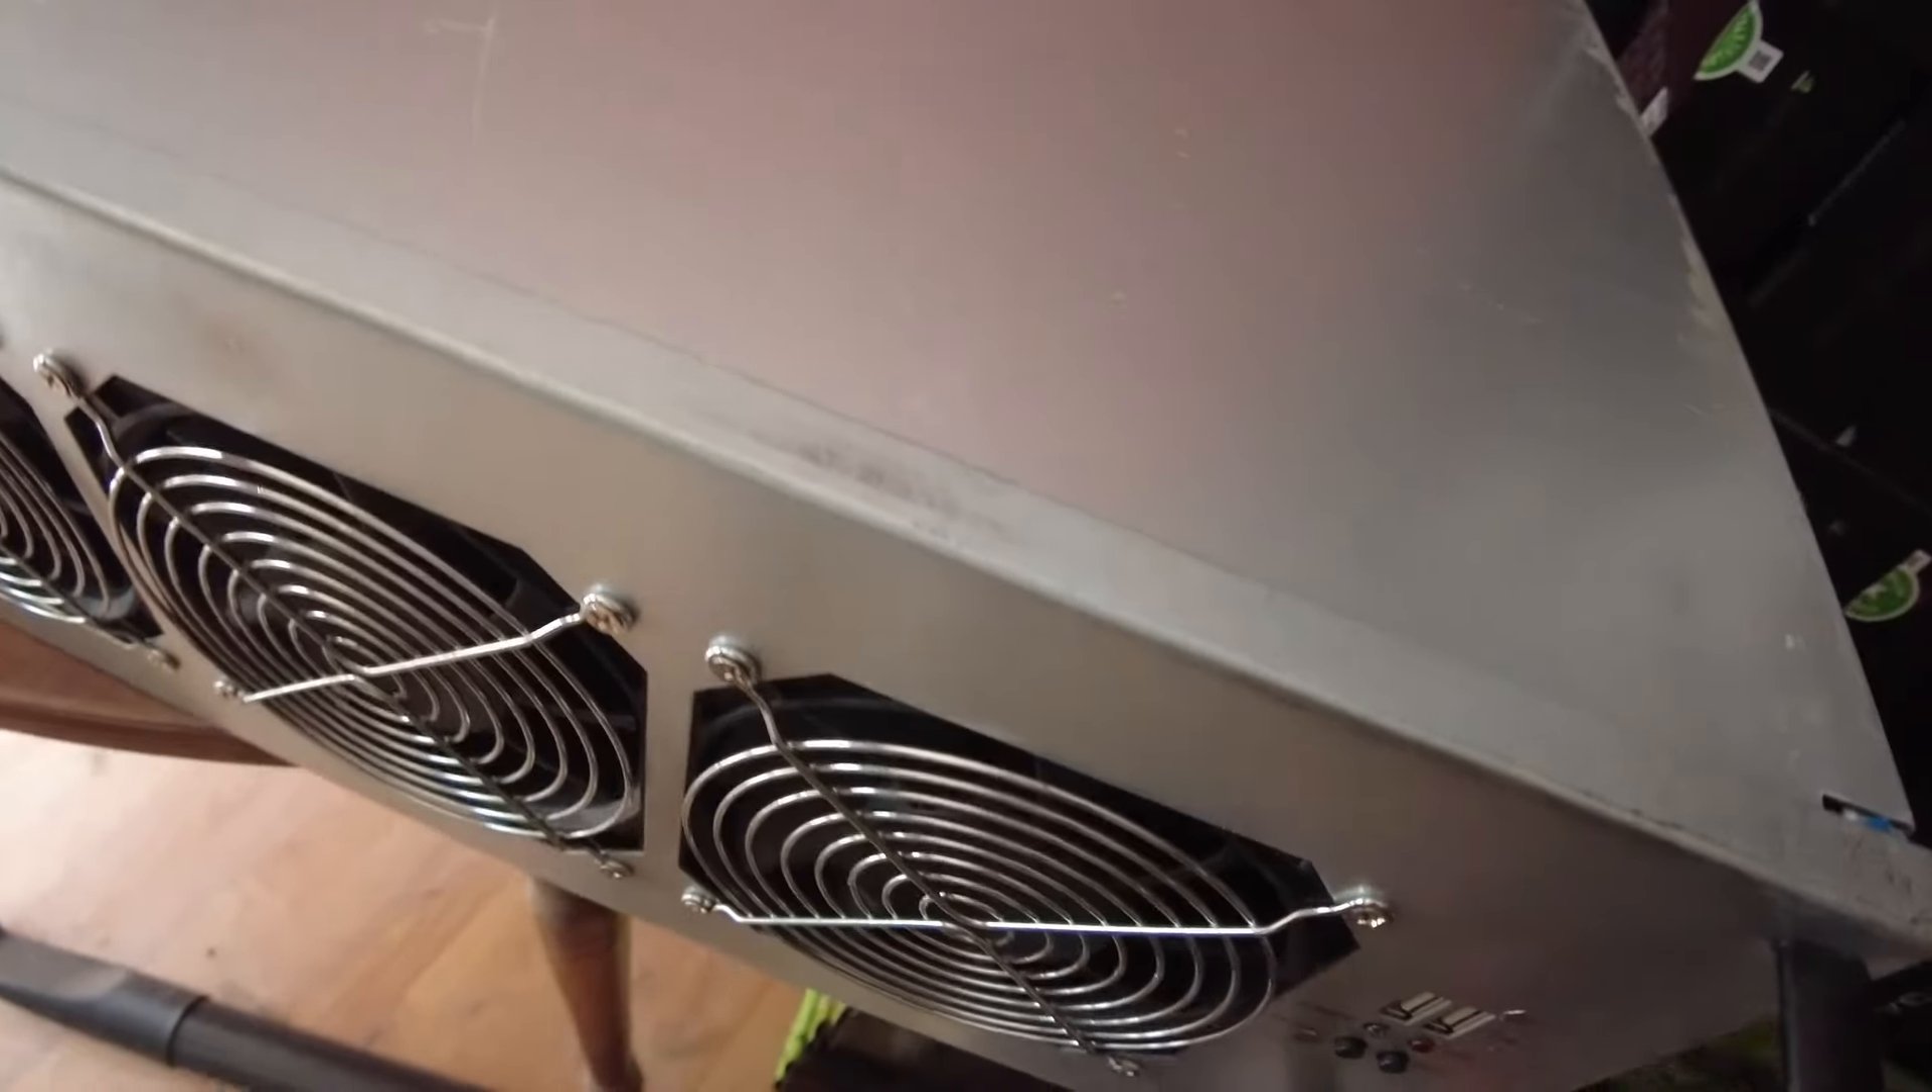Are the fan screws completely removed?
No.